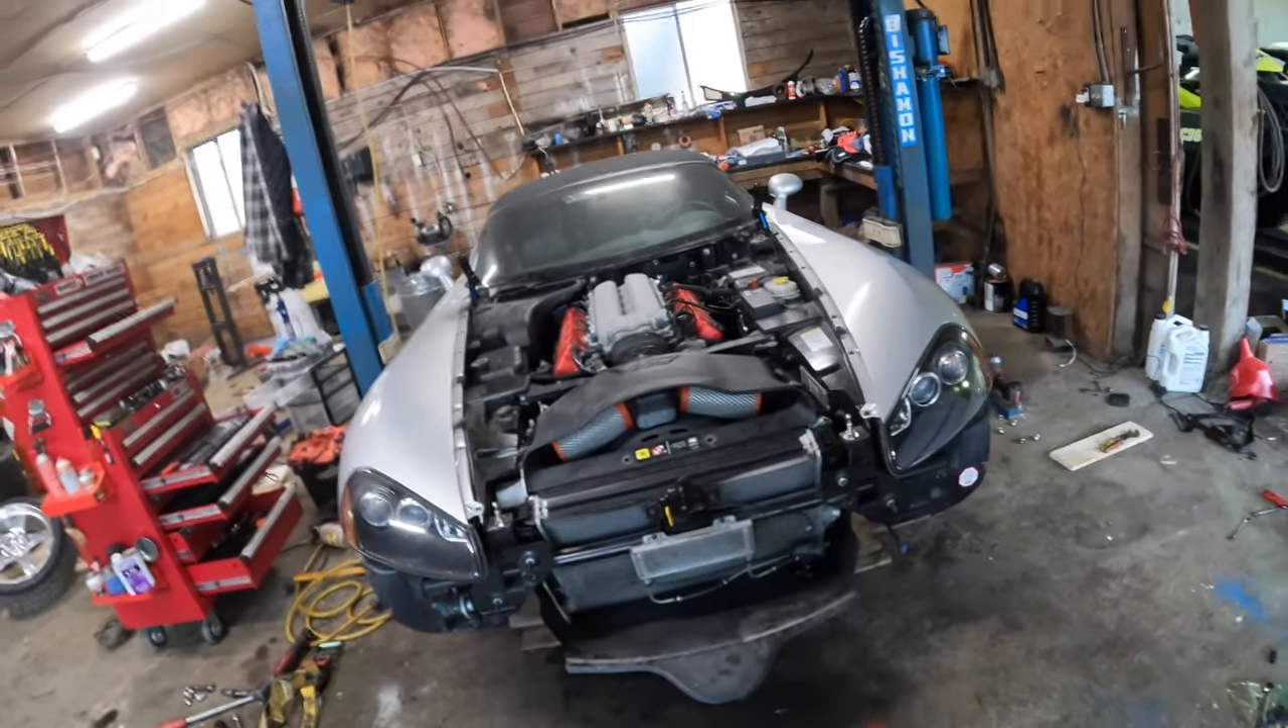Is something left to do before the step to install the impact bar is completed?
Yes.